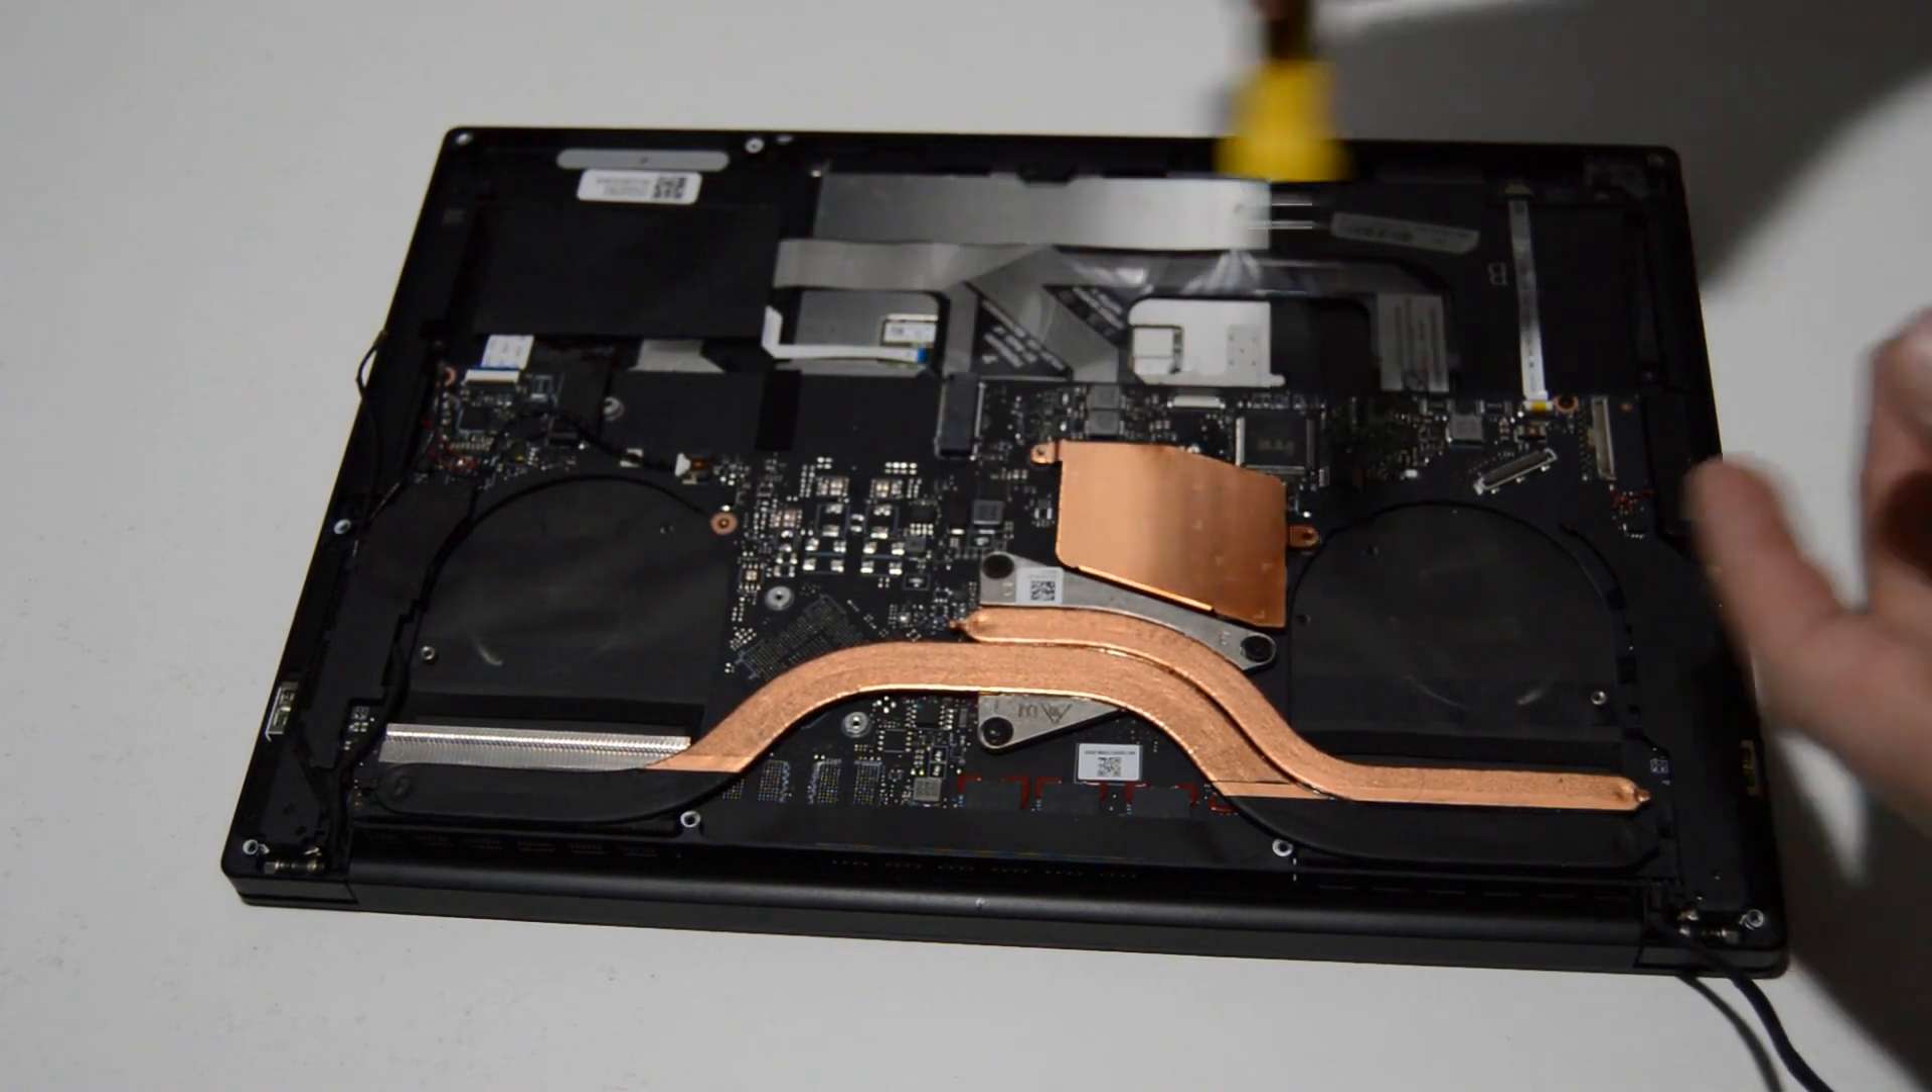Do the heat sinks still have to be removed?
Yes.